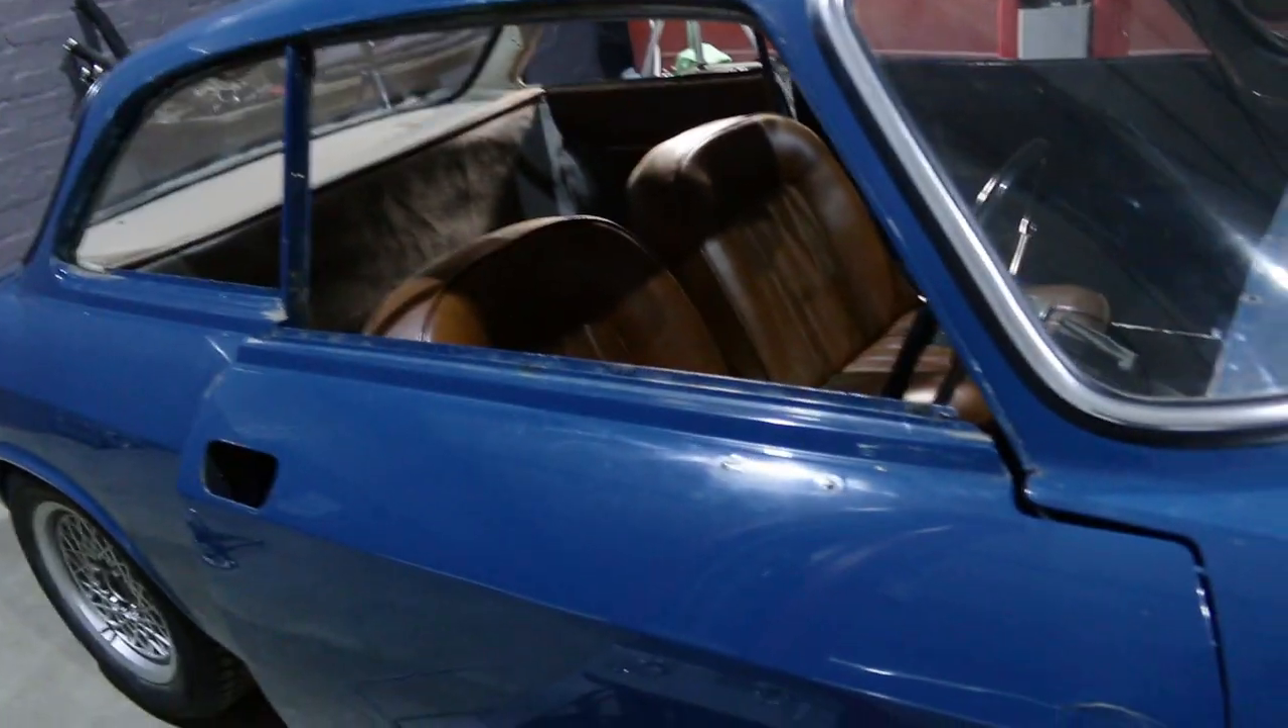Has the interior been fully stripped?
No.